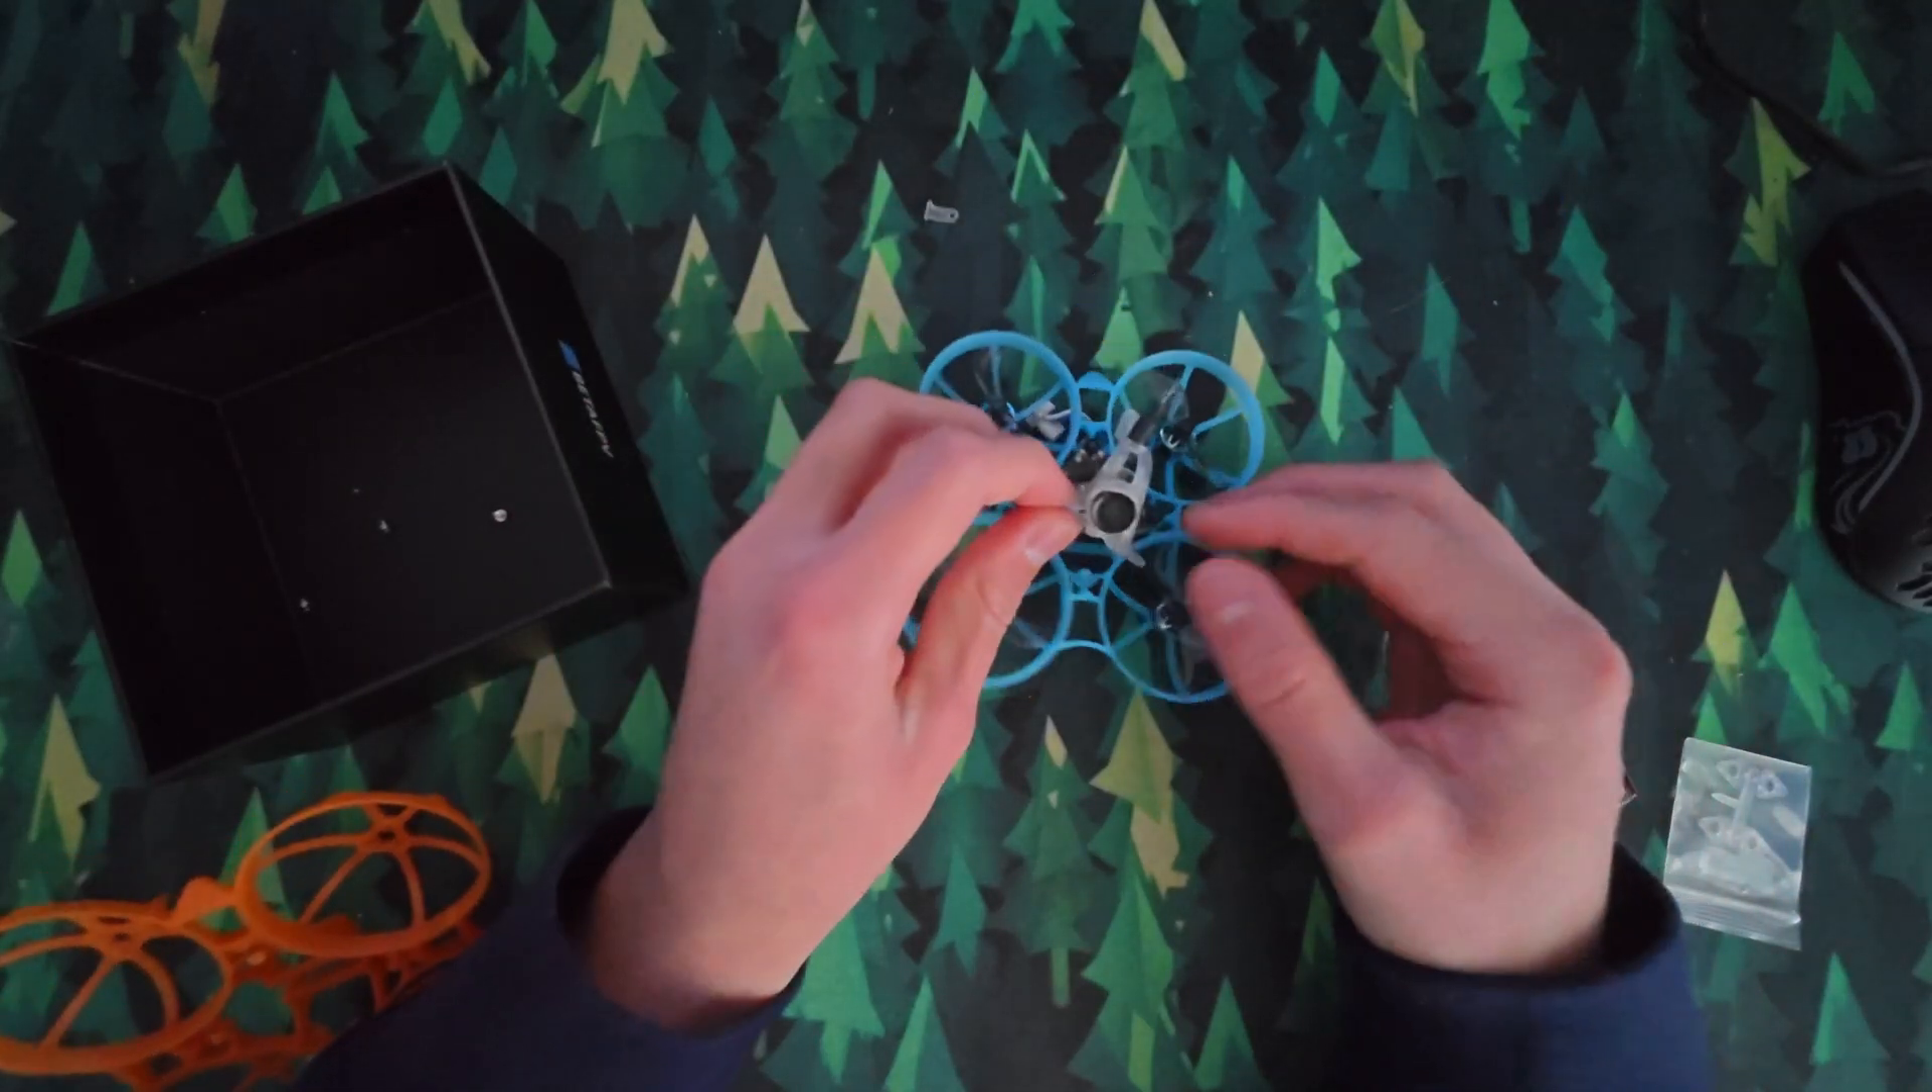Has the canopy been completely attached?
No.